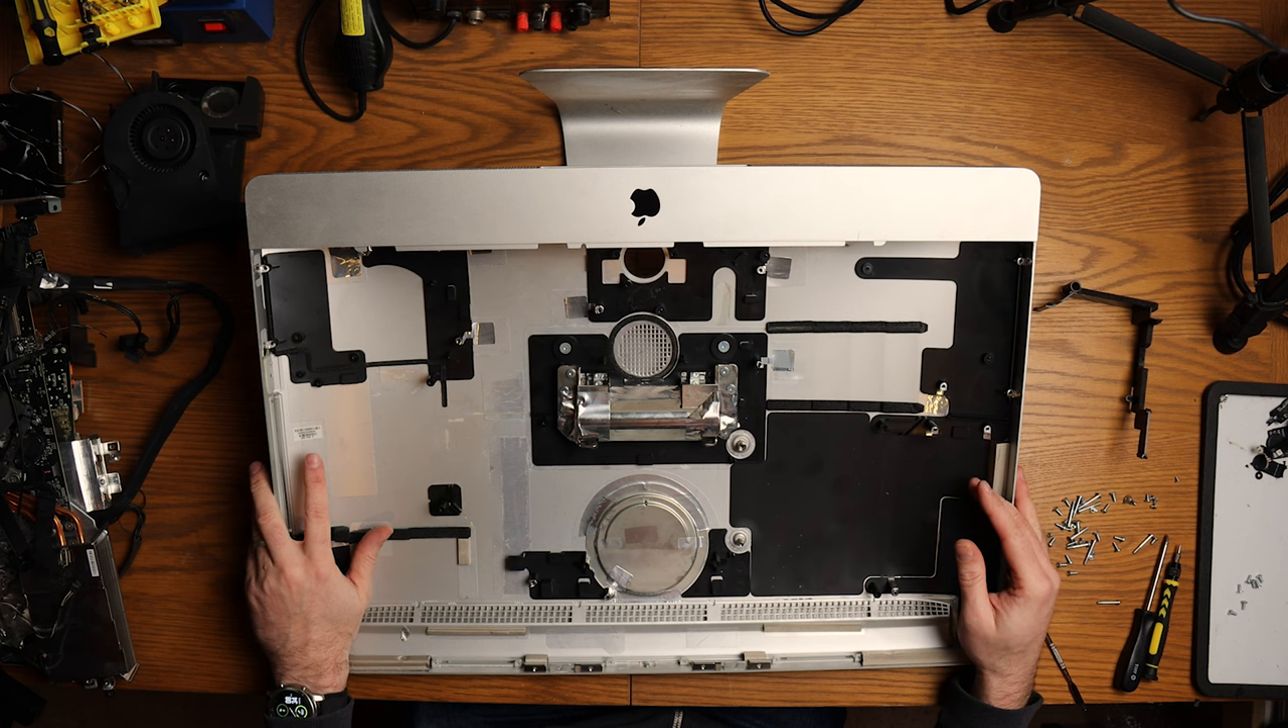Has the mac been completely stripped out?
Yes.